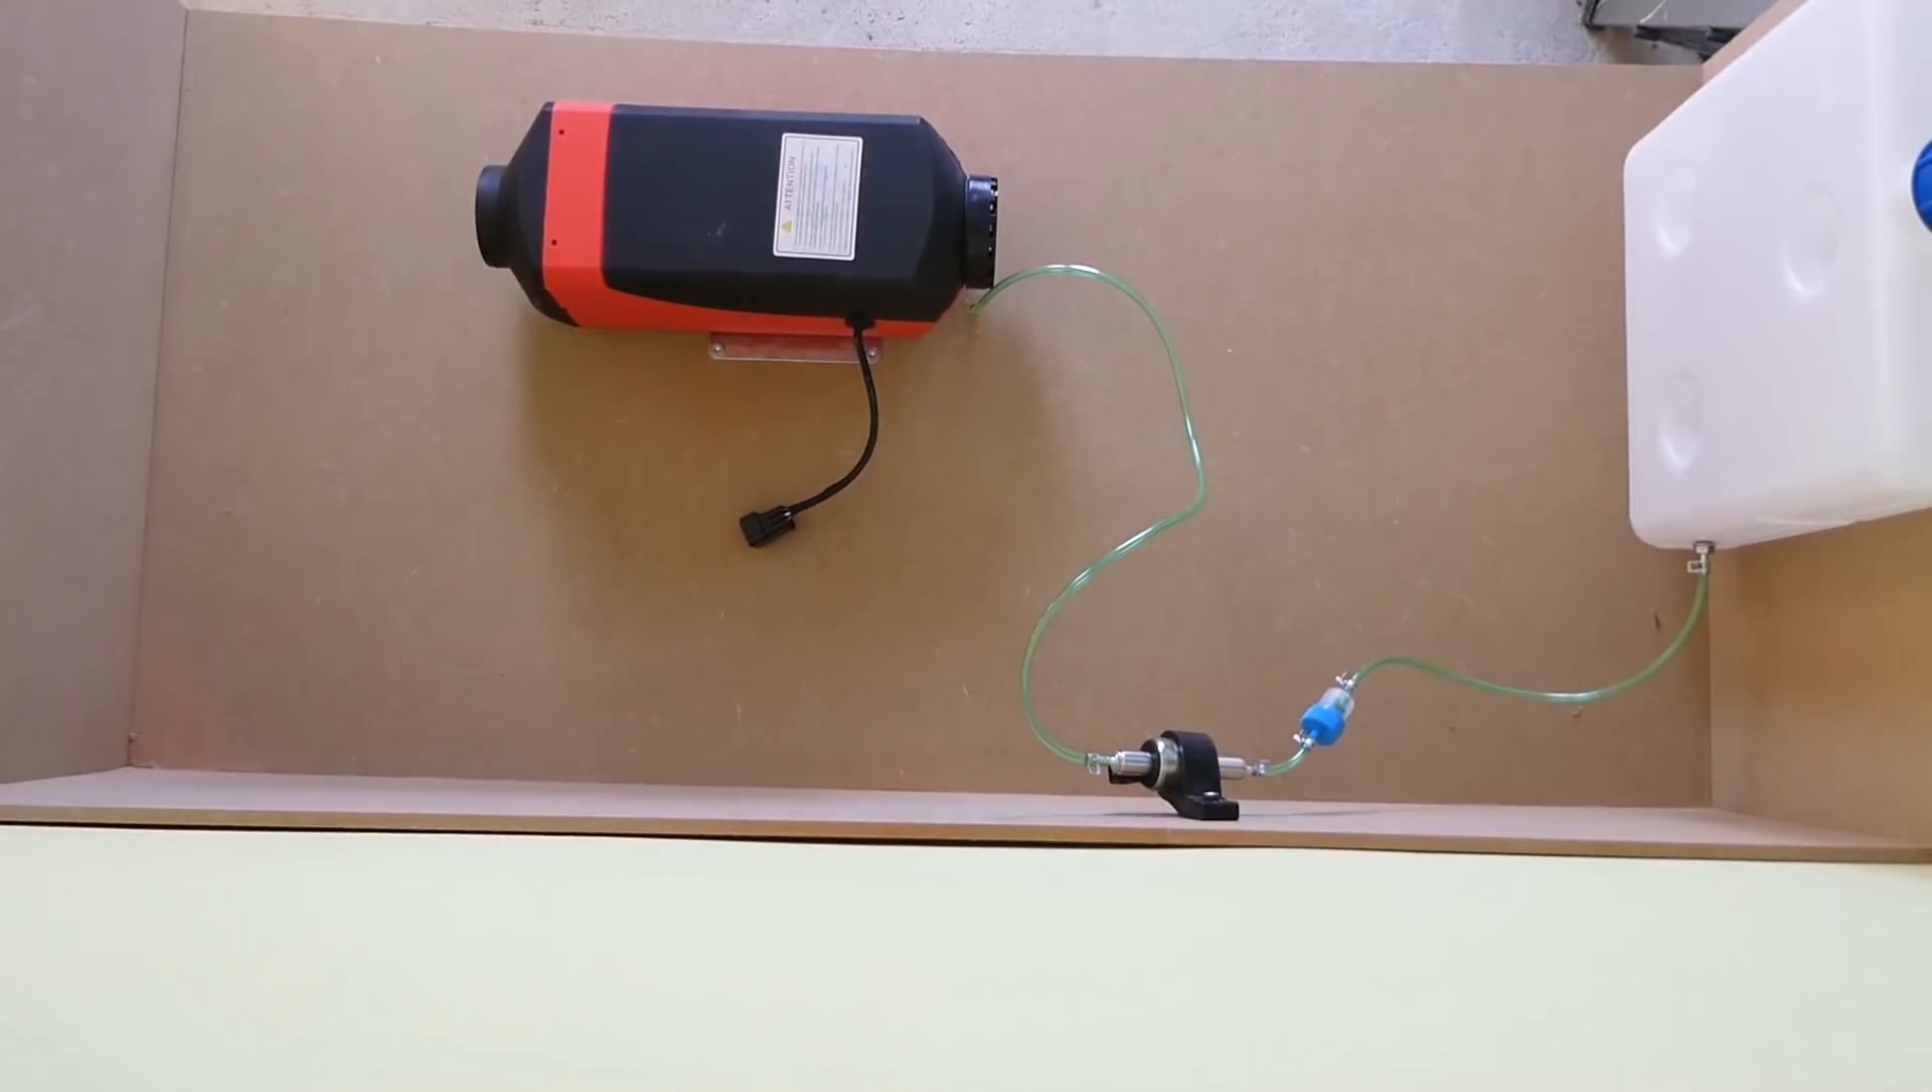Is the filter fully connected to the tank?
Yes.